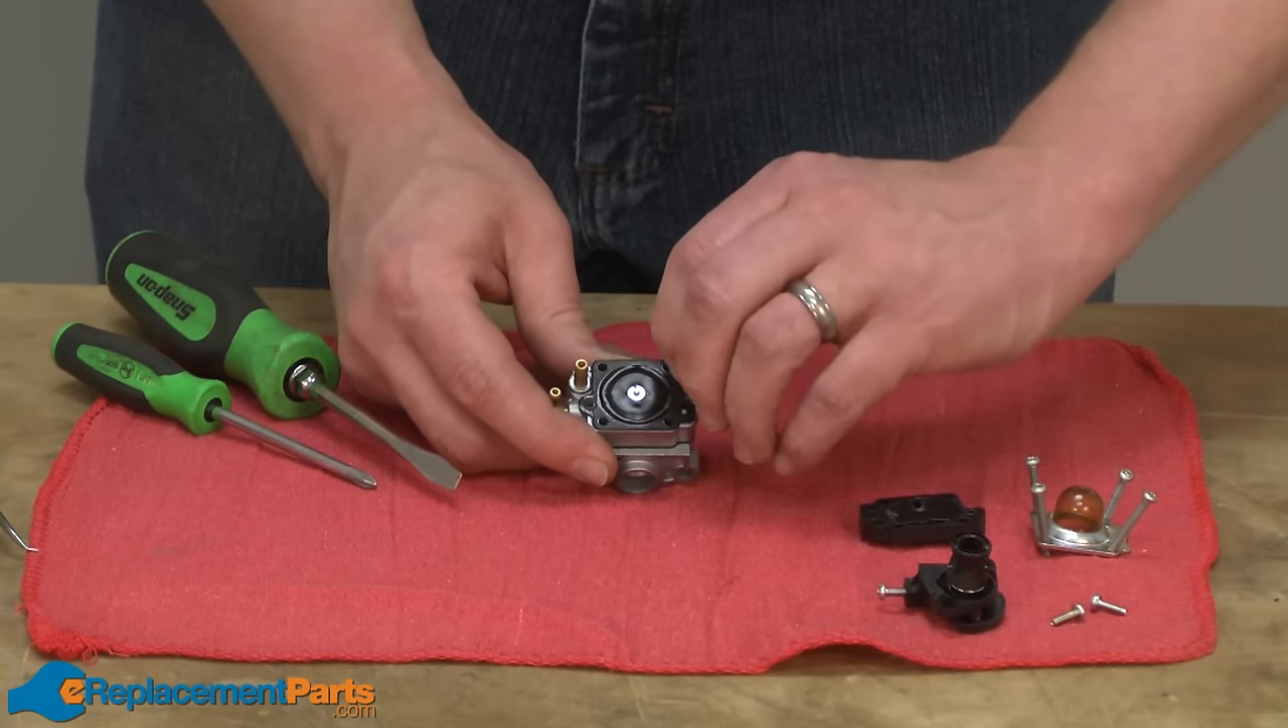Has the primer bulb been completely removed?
Yes.